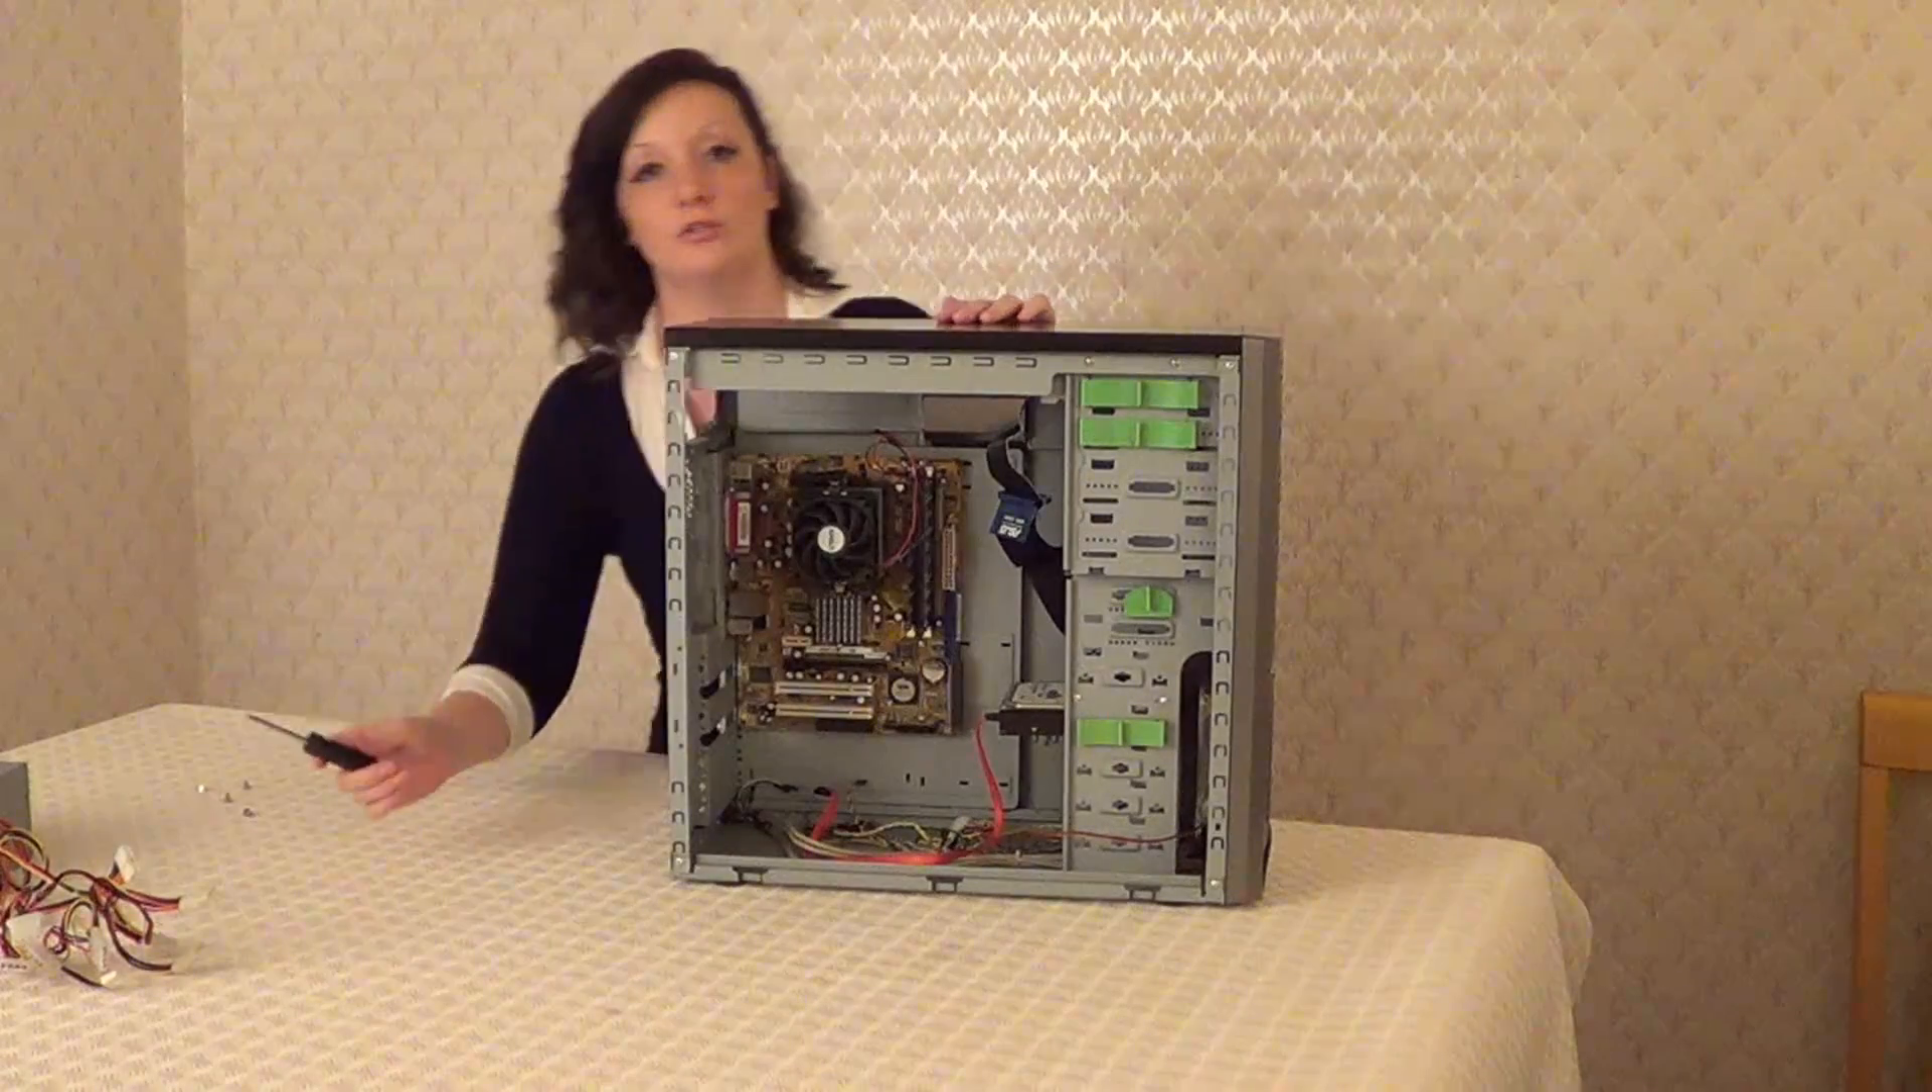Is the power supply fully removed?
Yes.